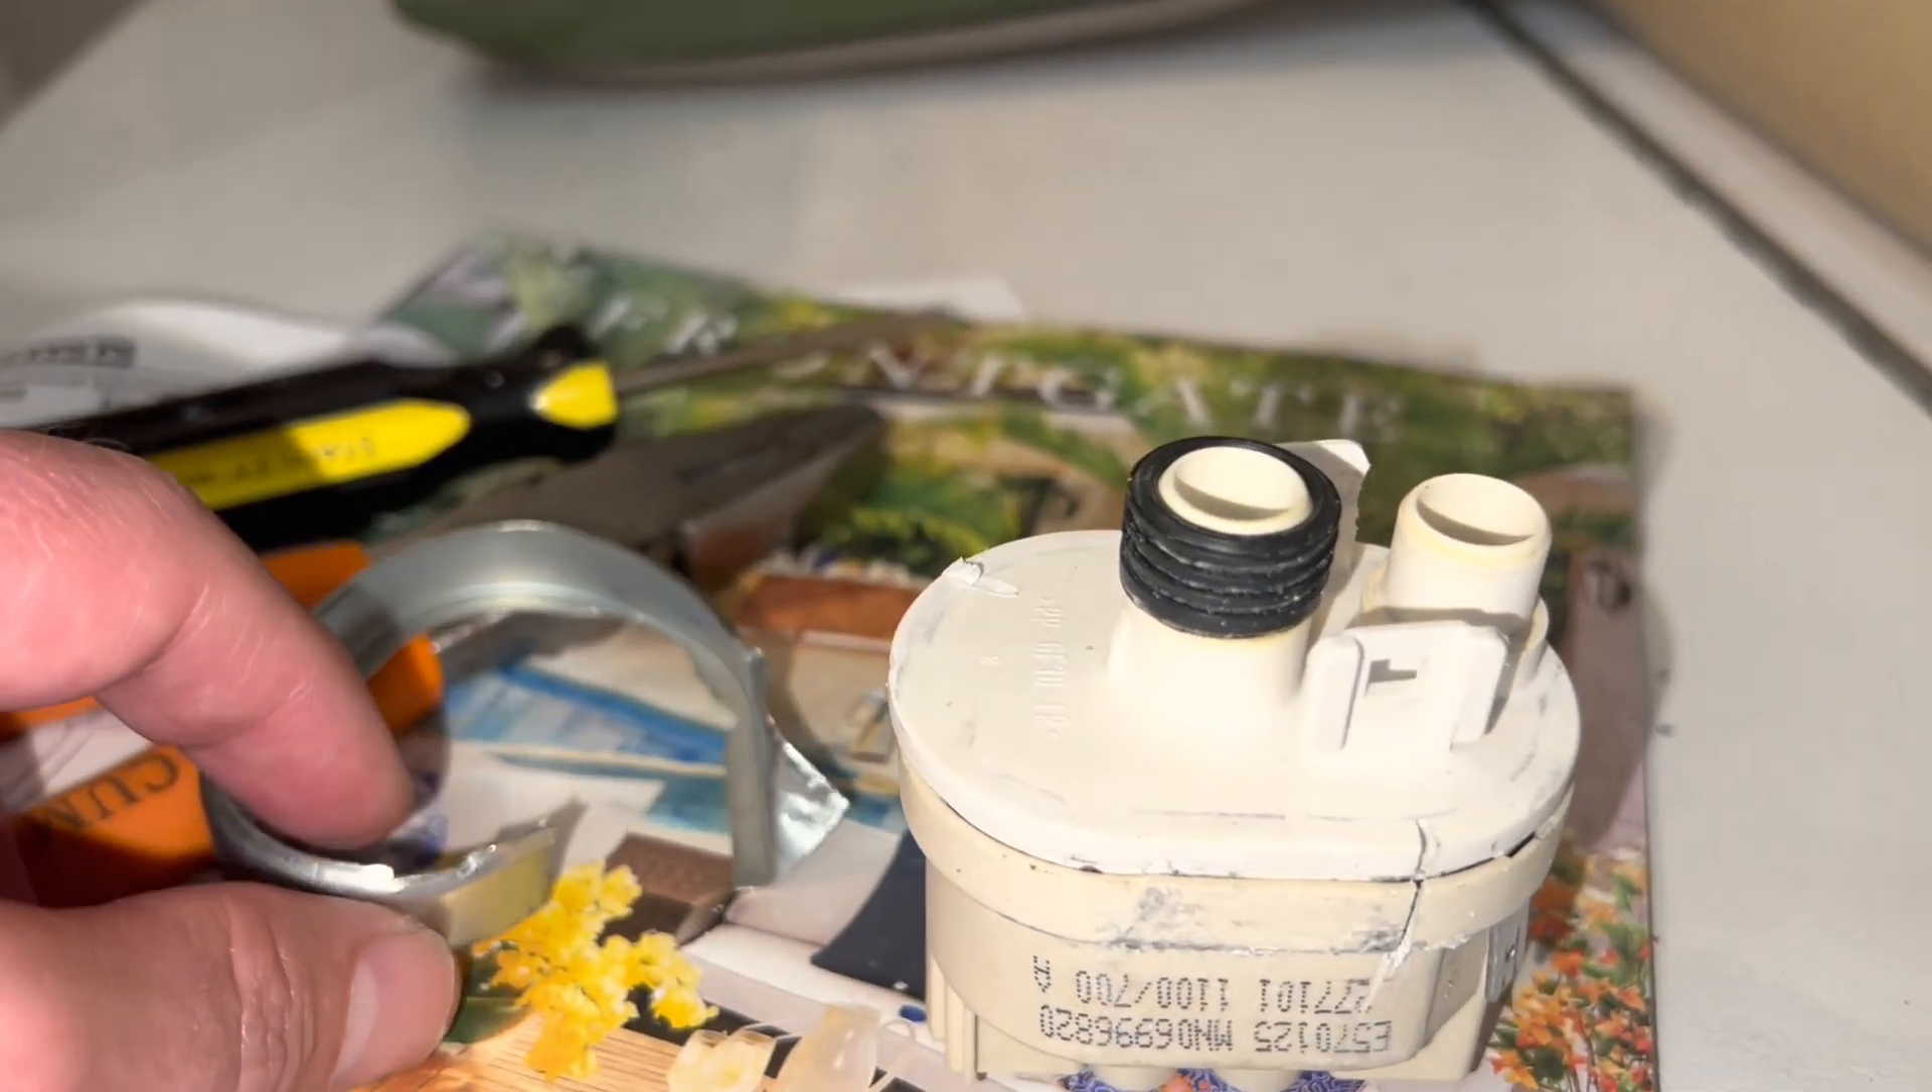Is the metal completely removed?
Yes.